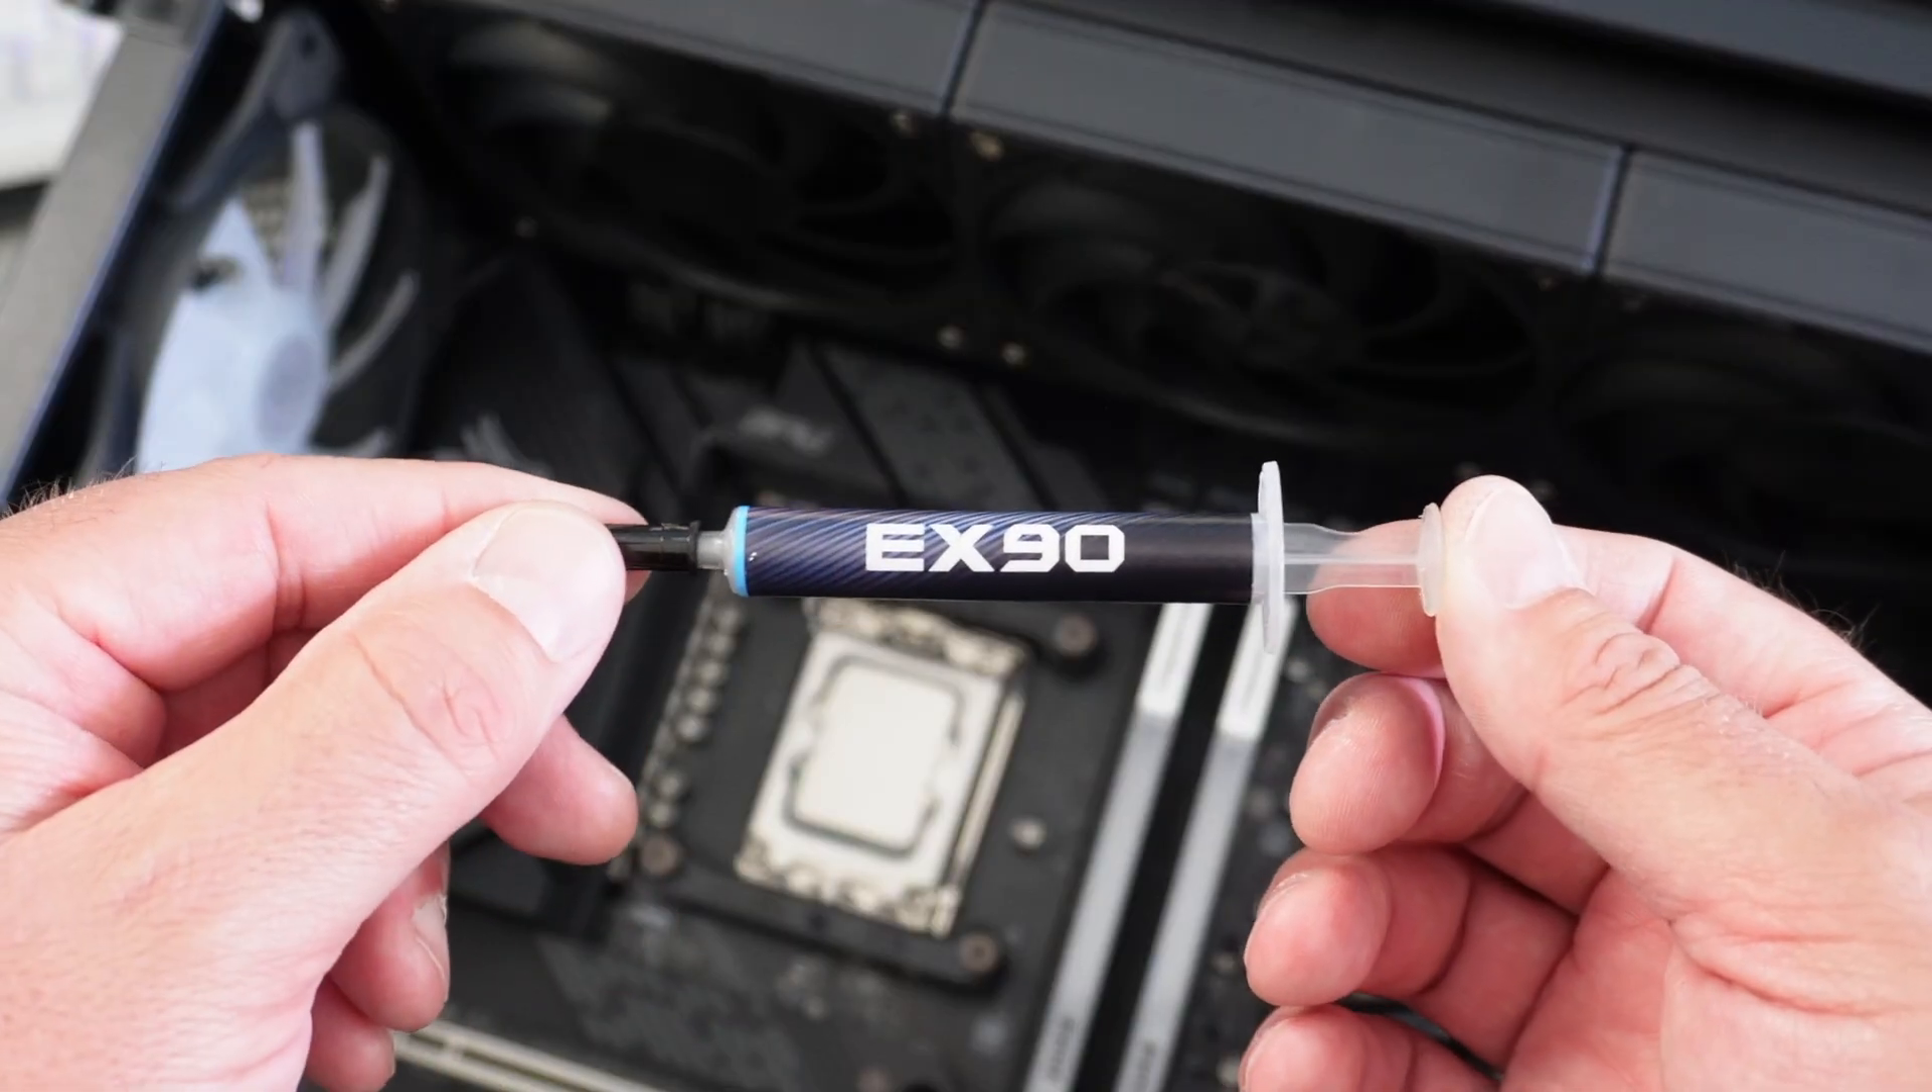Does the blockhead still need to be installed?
Yes.